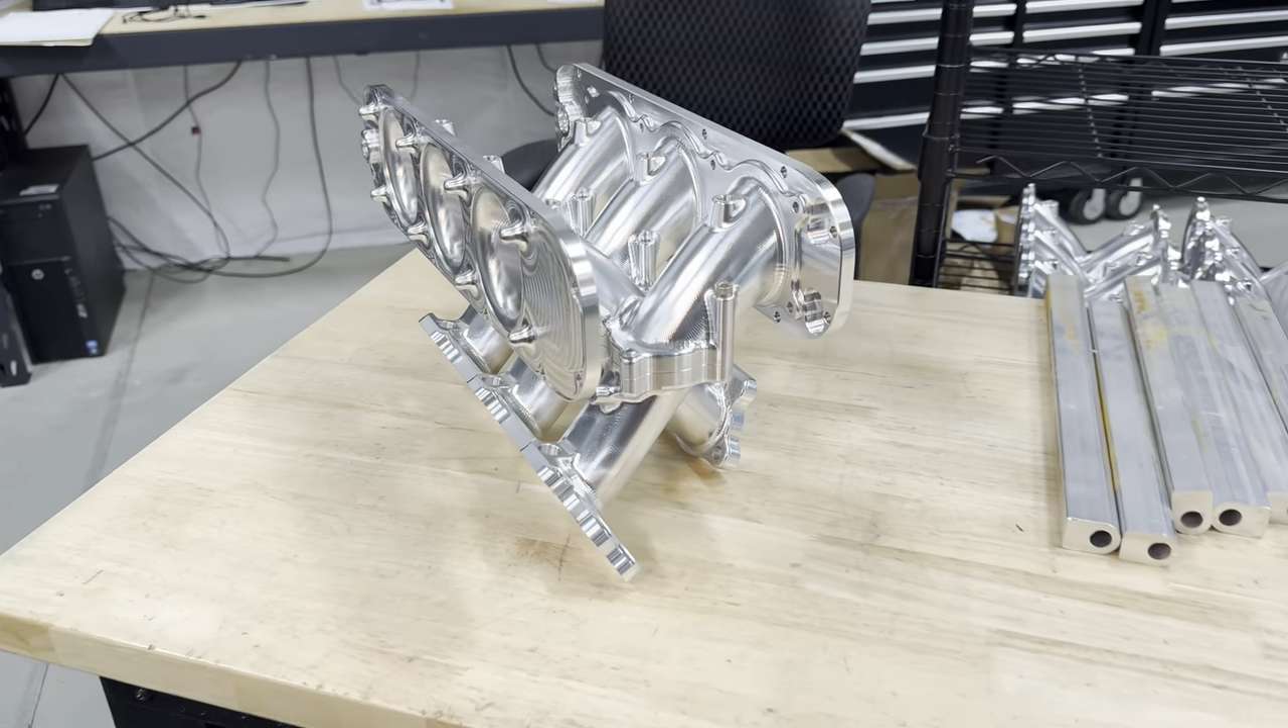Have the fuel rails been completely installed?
No.